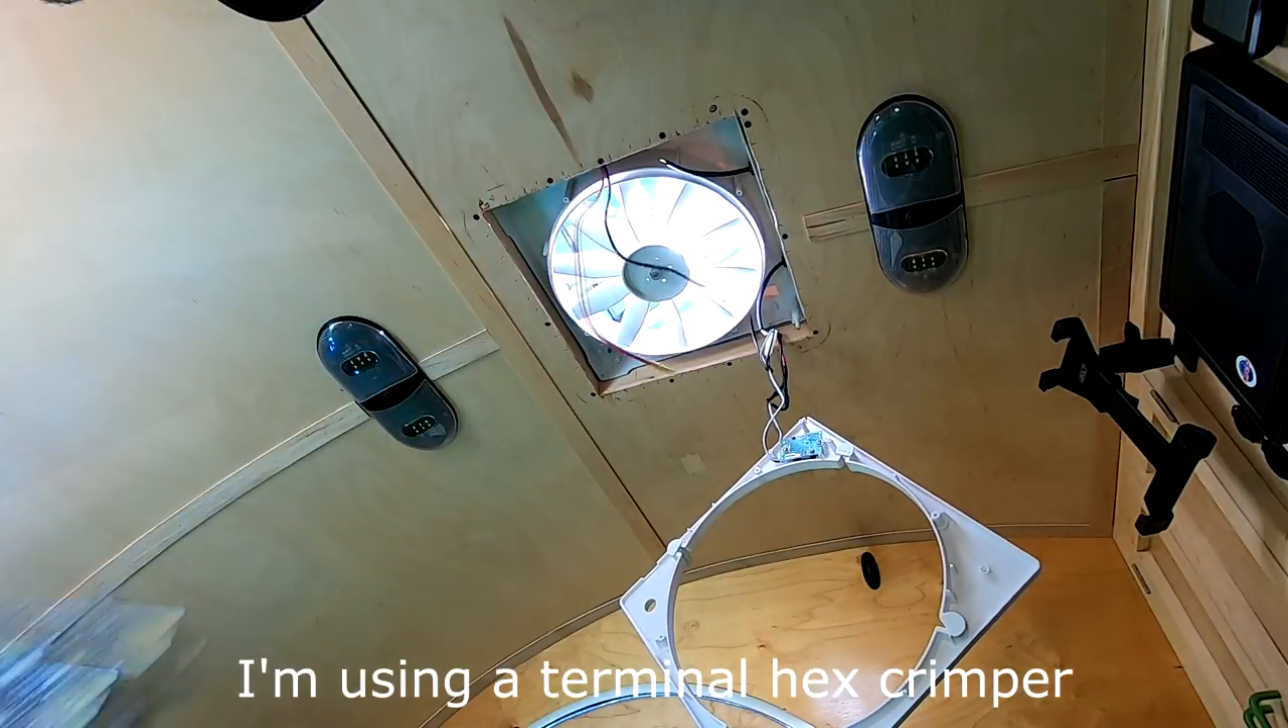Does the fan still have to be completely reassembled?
Yes.